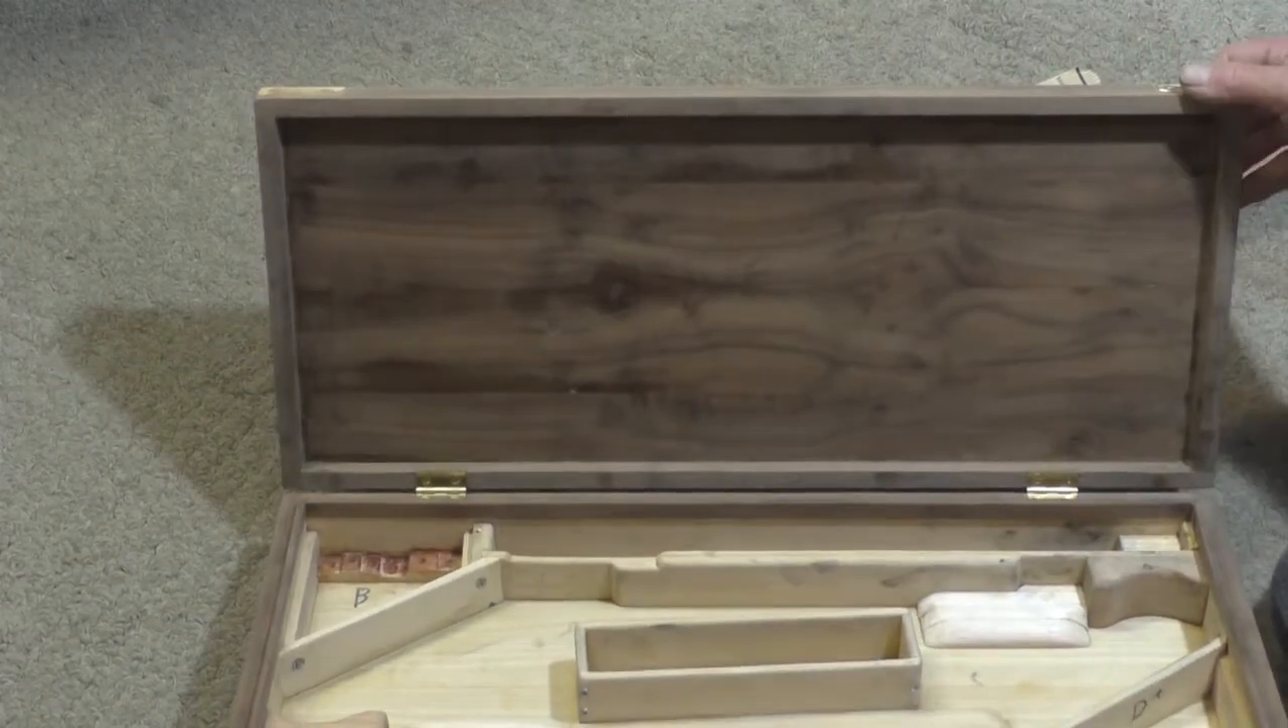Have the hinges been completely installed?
Yes.